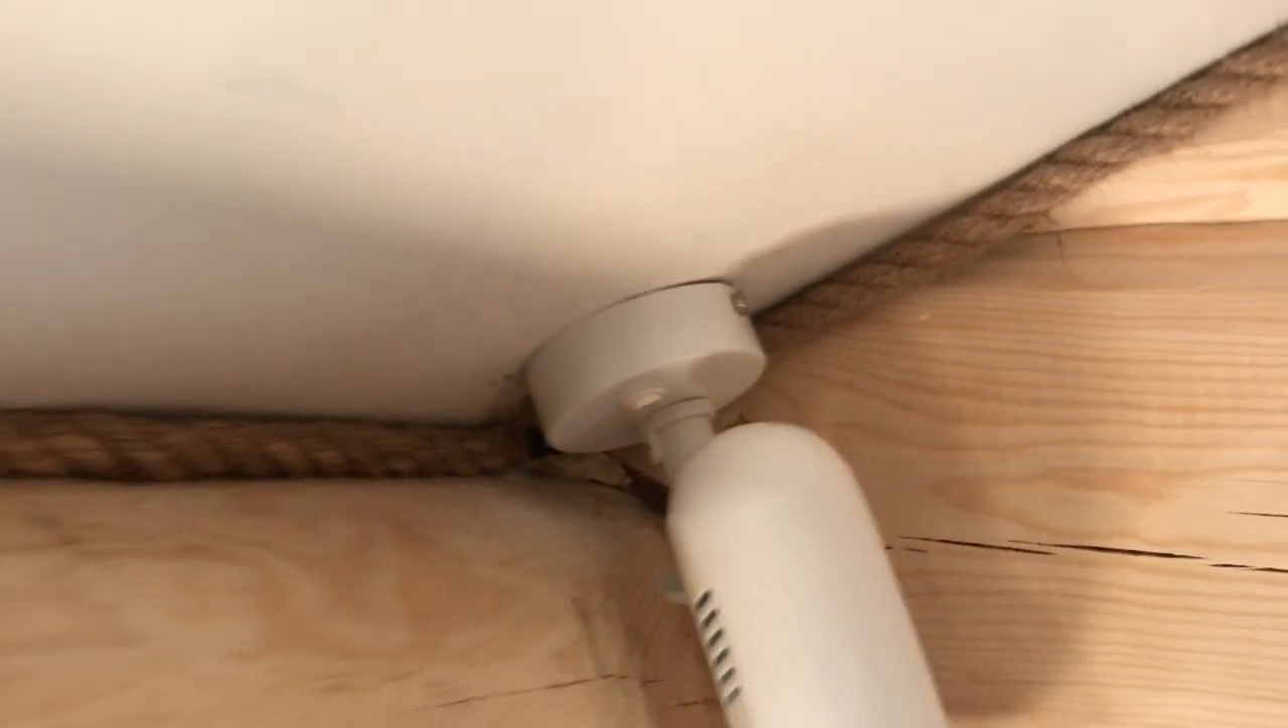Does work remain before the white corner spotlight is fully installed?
No.